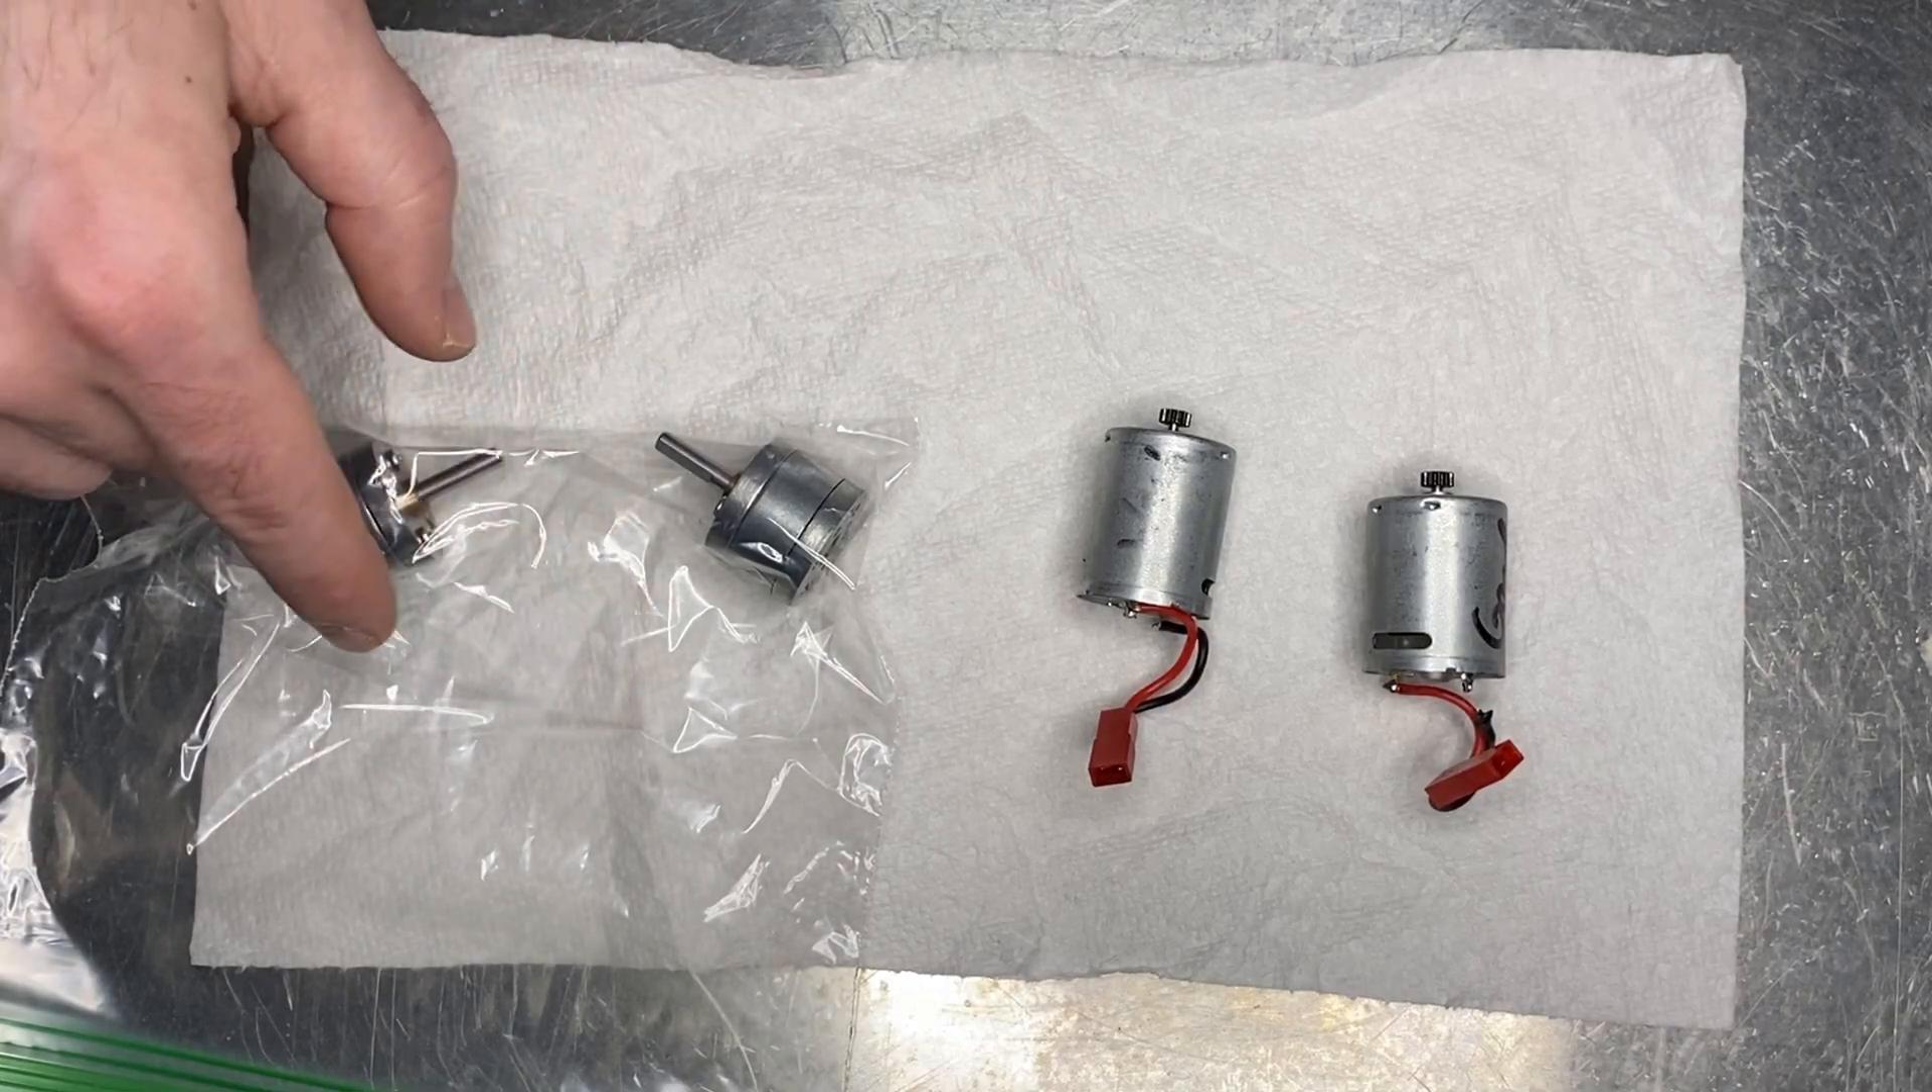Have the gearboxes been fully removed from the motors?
Yes.